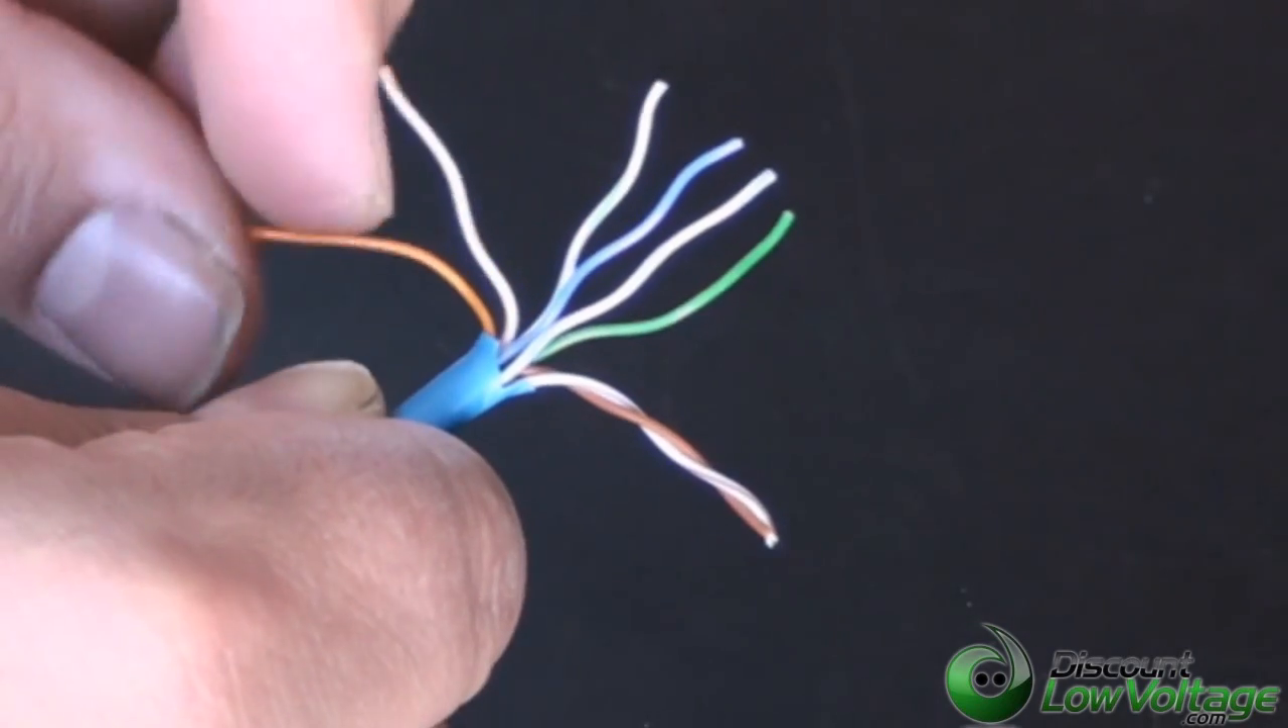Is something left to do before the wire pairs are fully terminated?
Yes.